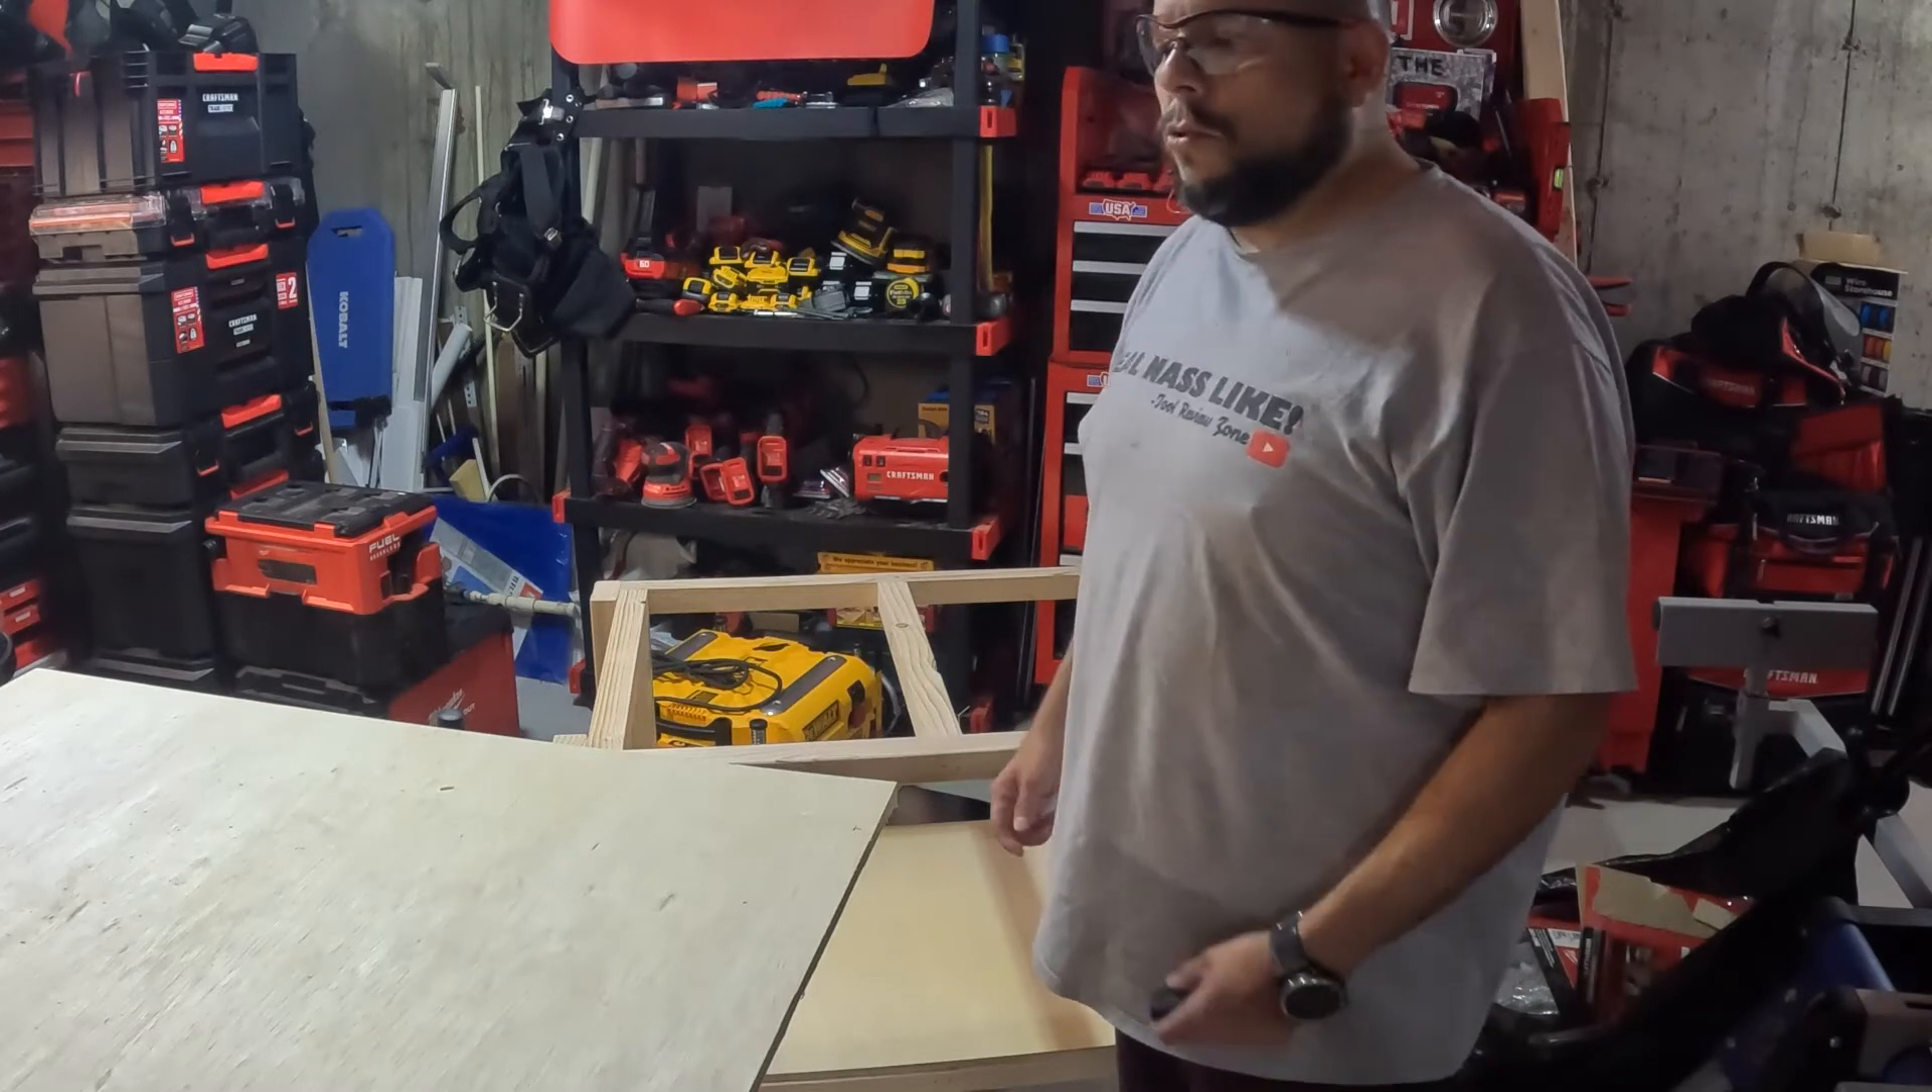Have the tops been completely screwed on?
No.